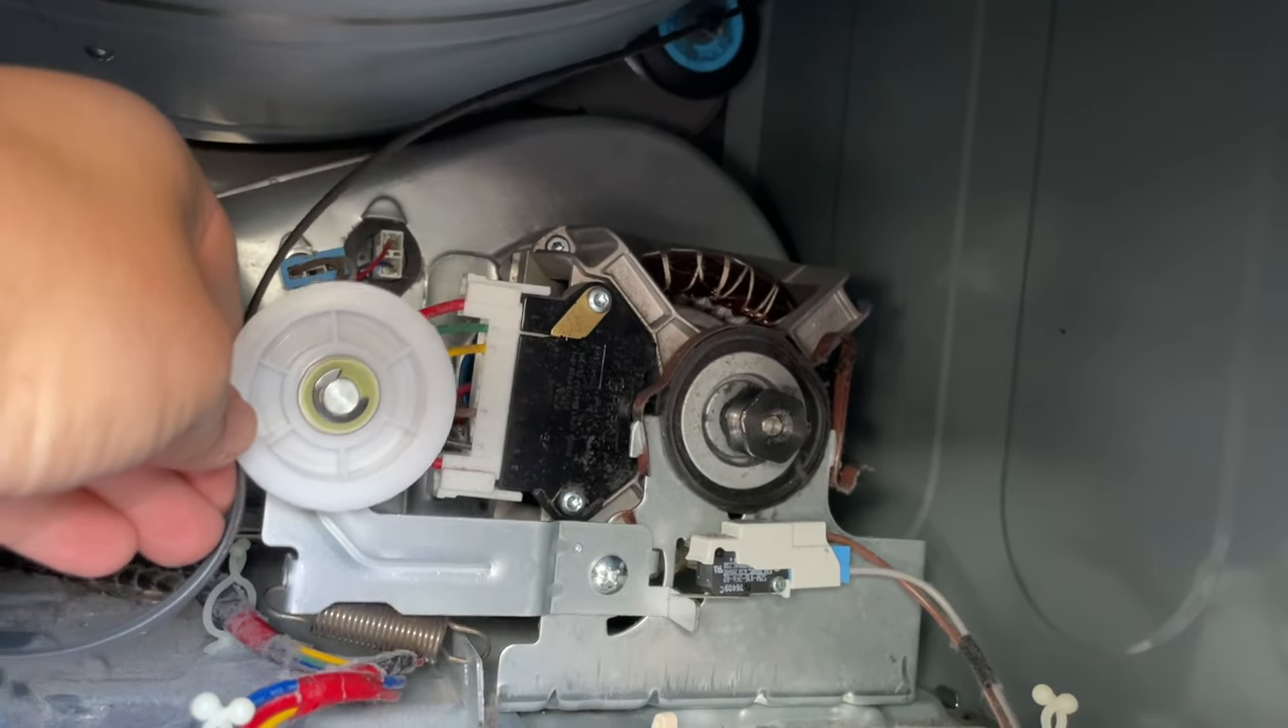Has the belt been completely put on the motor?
No.